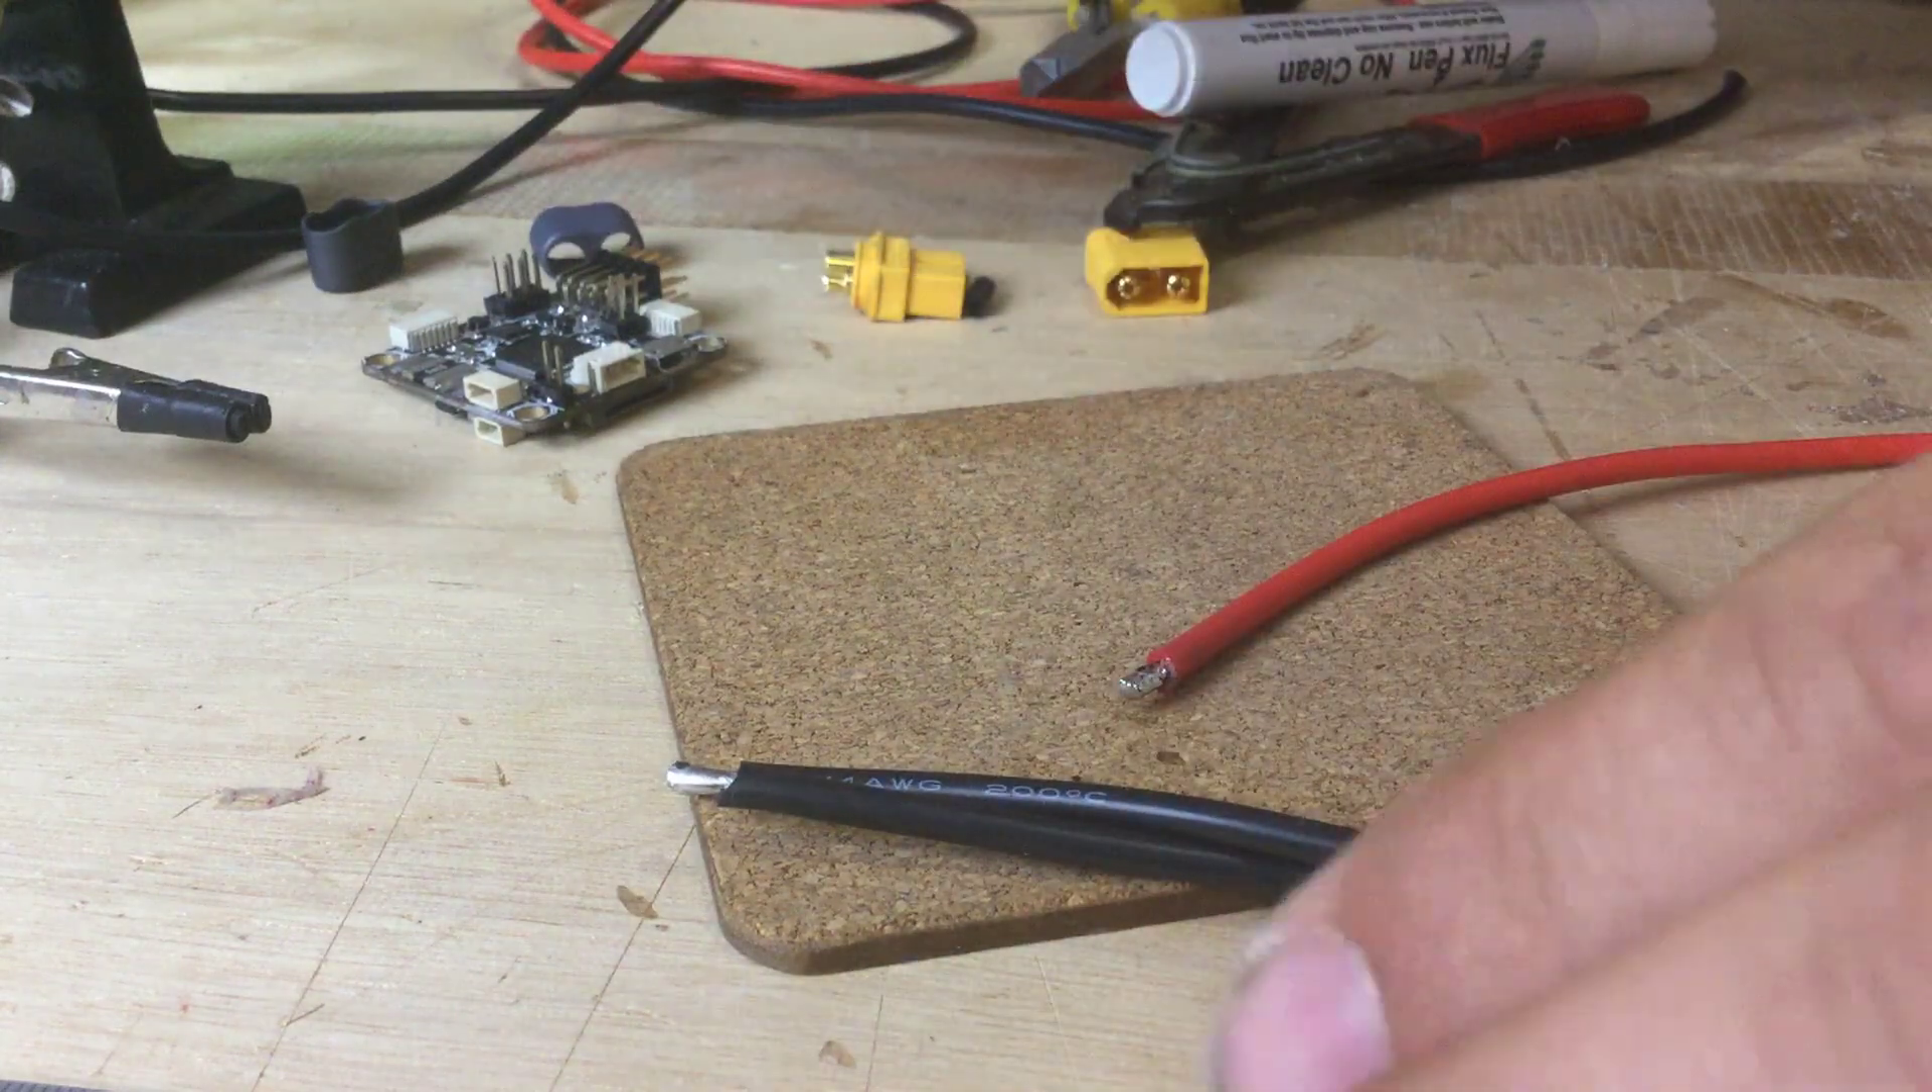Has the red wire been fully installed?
No.